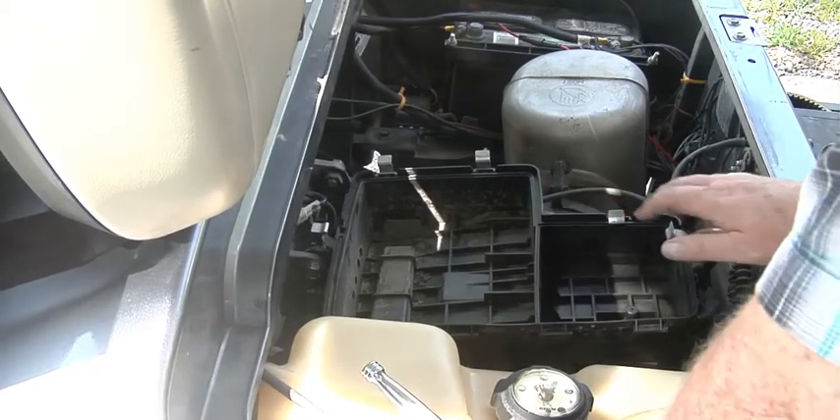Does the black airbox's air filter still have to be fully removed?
No.